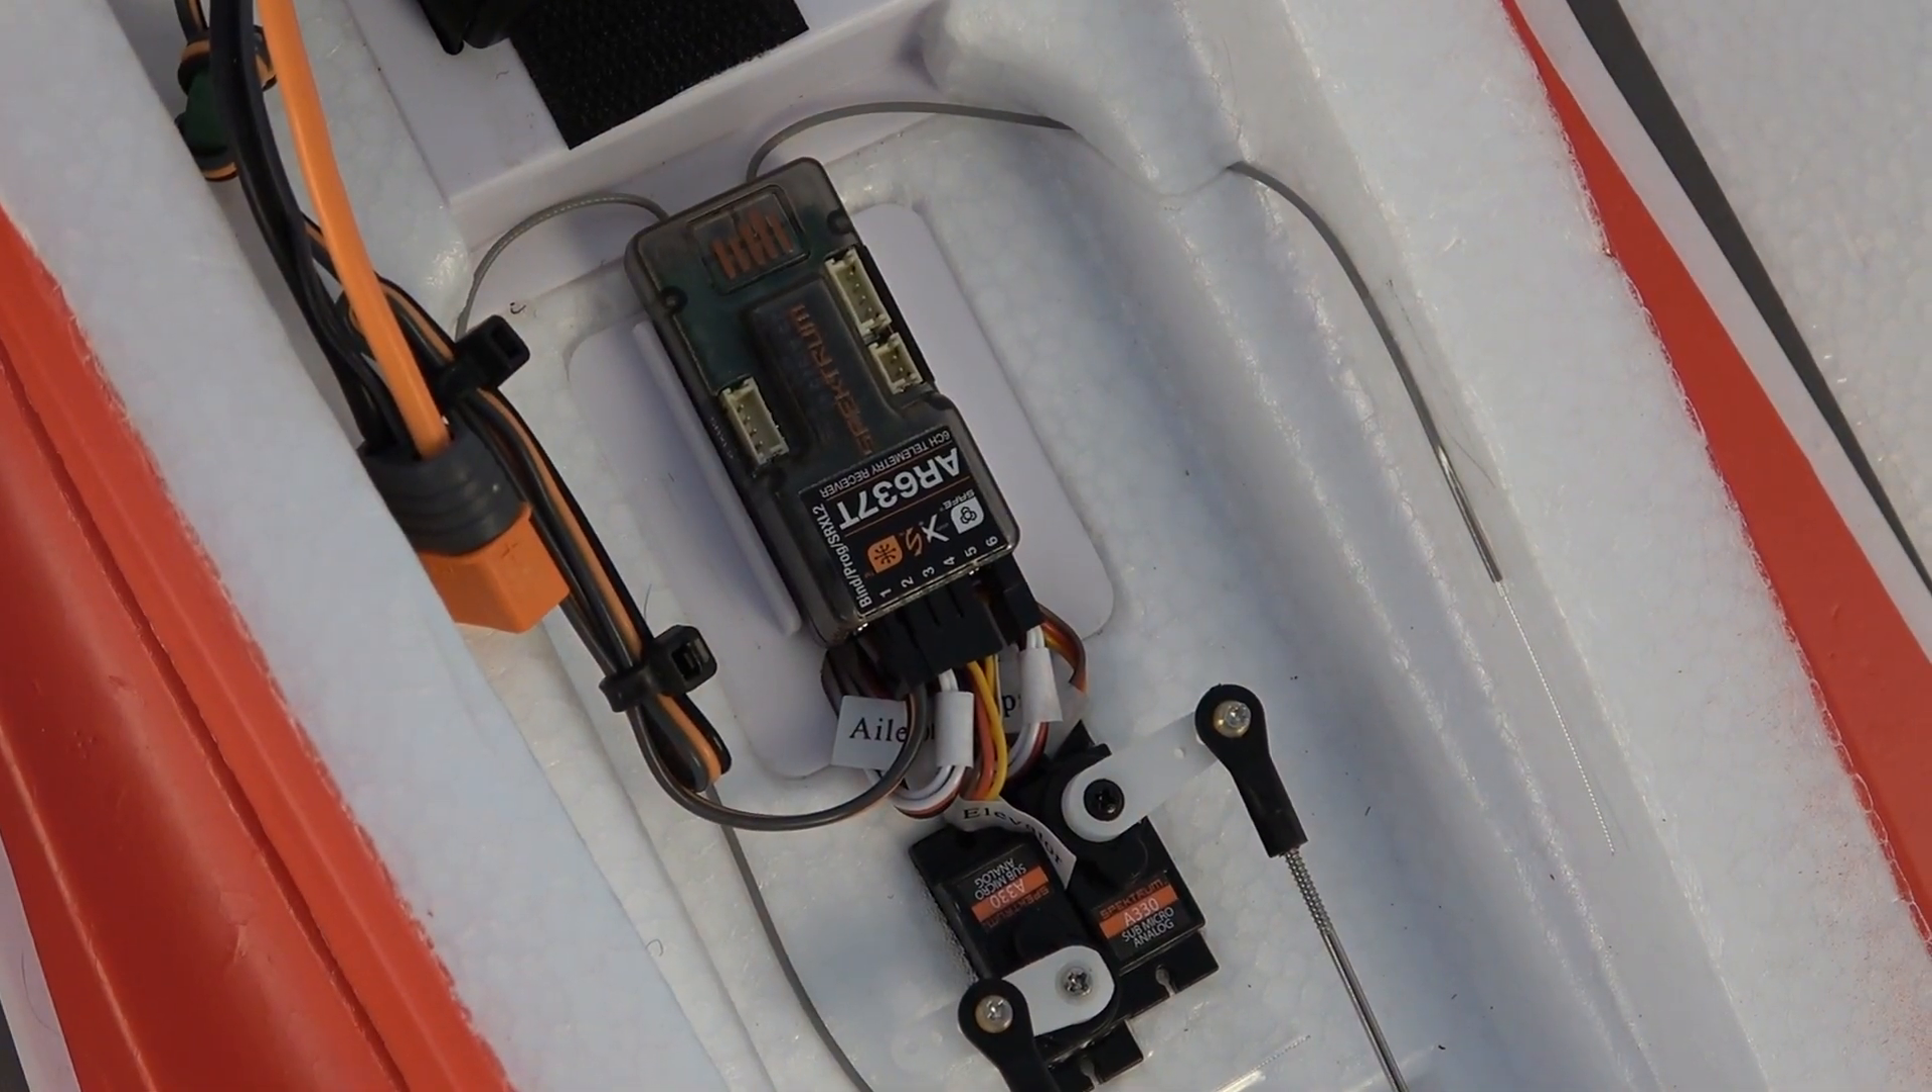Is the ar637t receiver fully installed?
Yes.